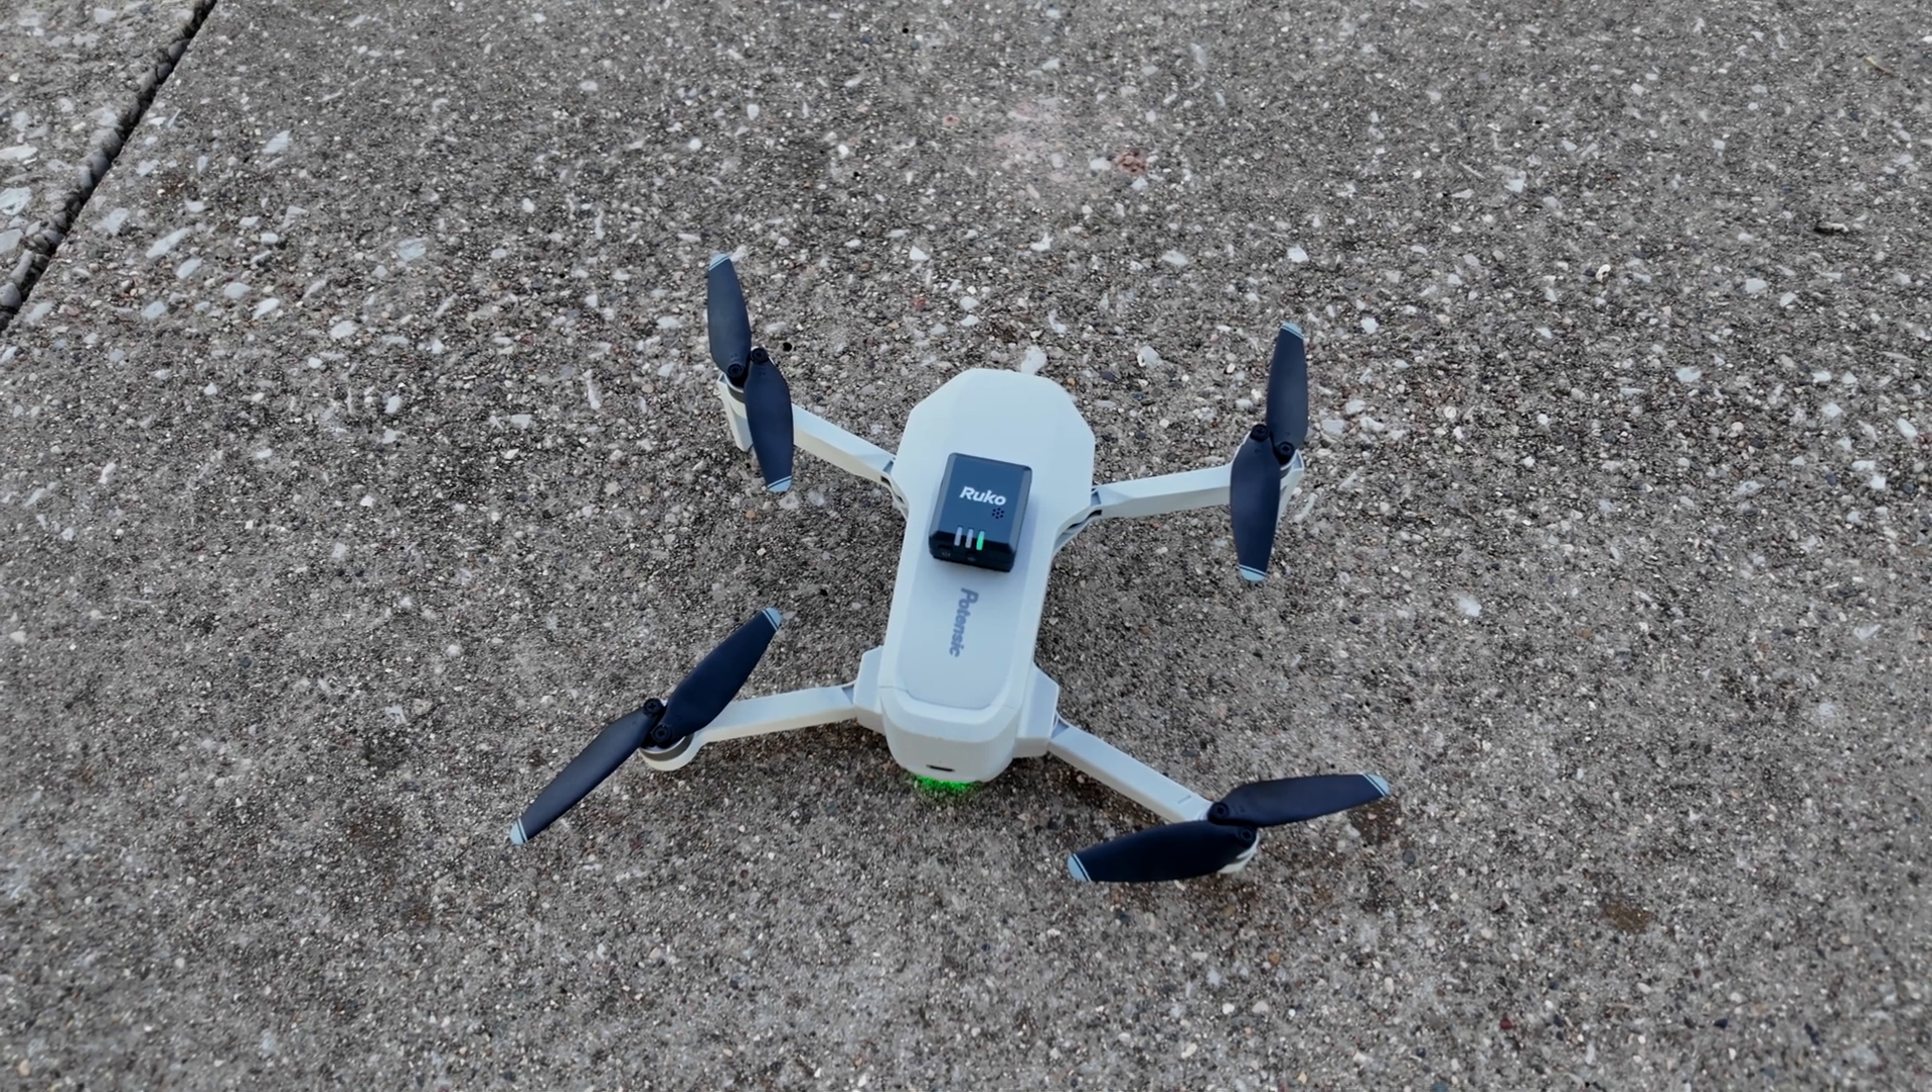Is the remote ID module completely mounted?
Yes.